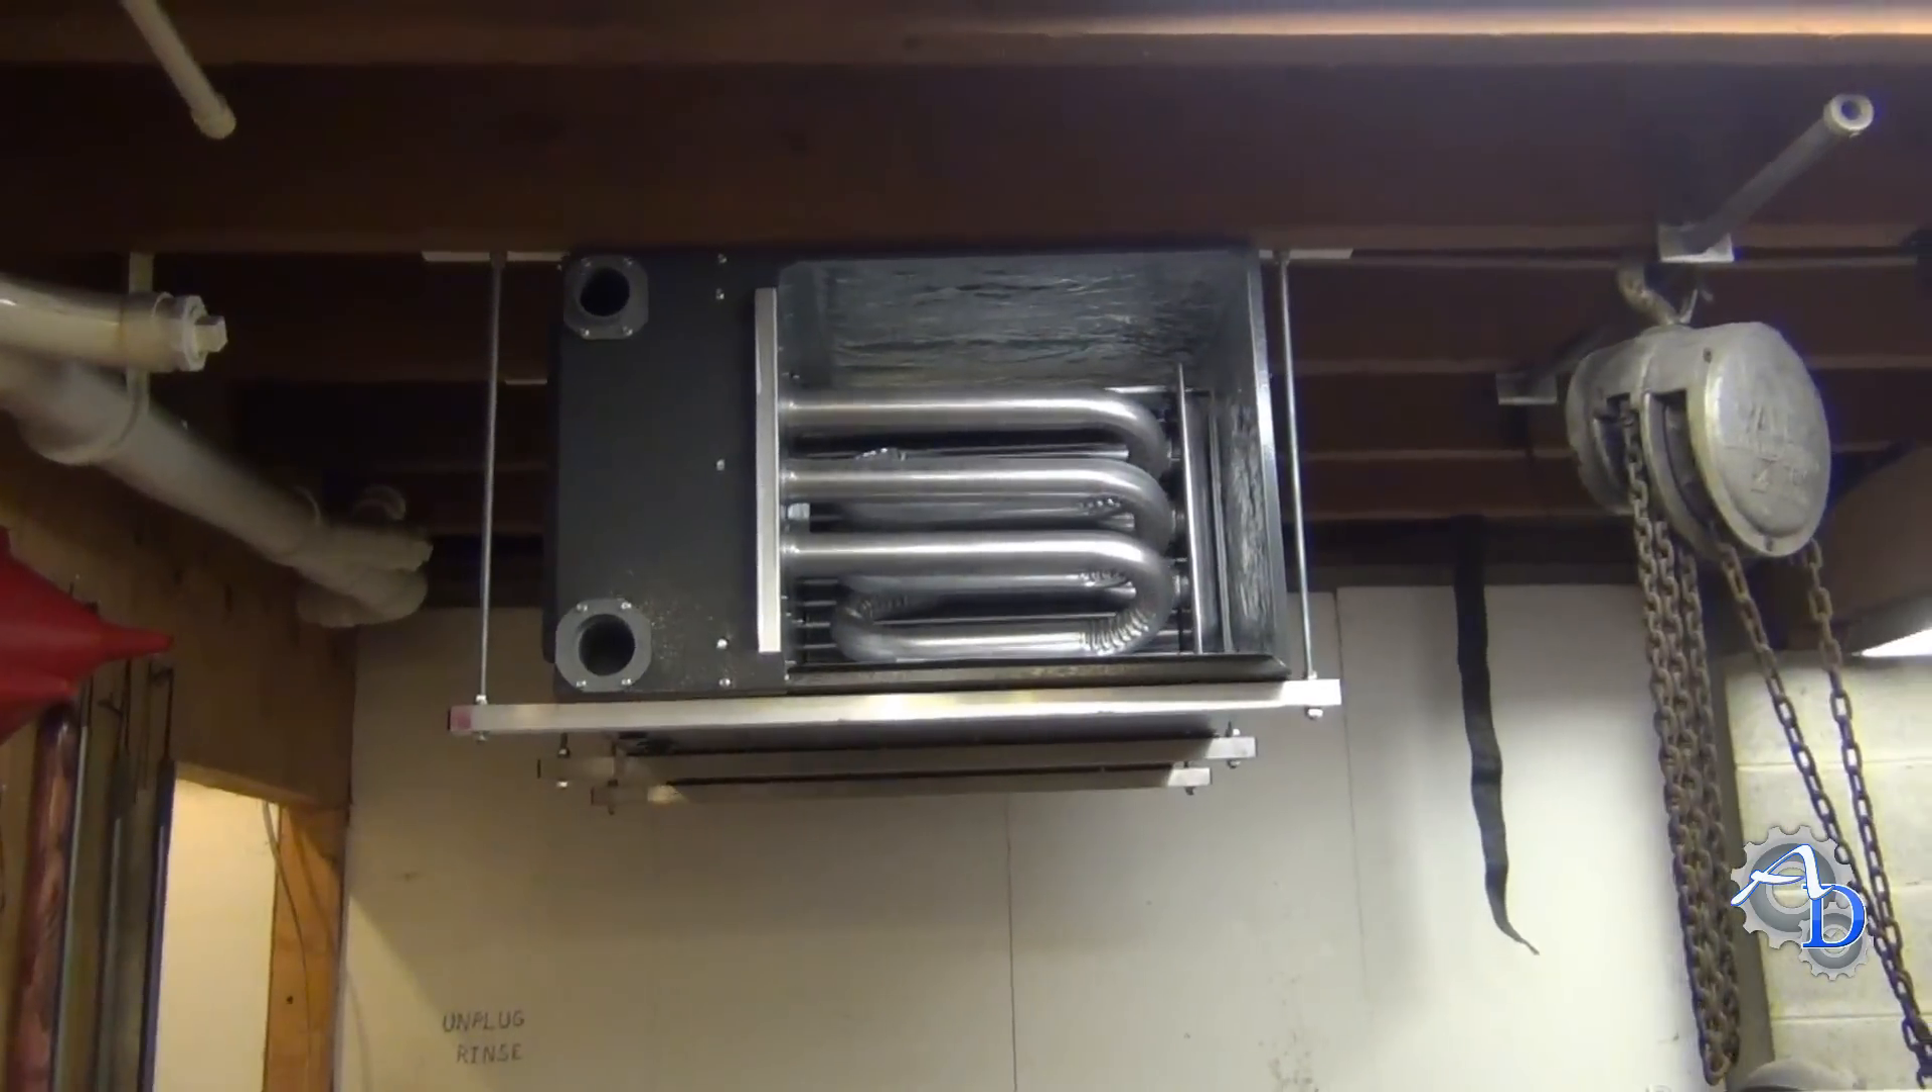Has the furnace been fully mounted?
Yes.